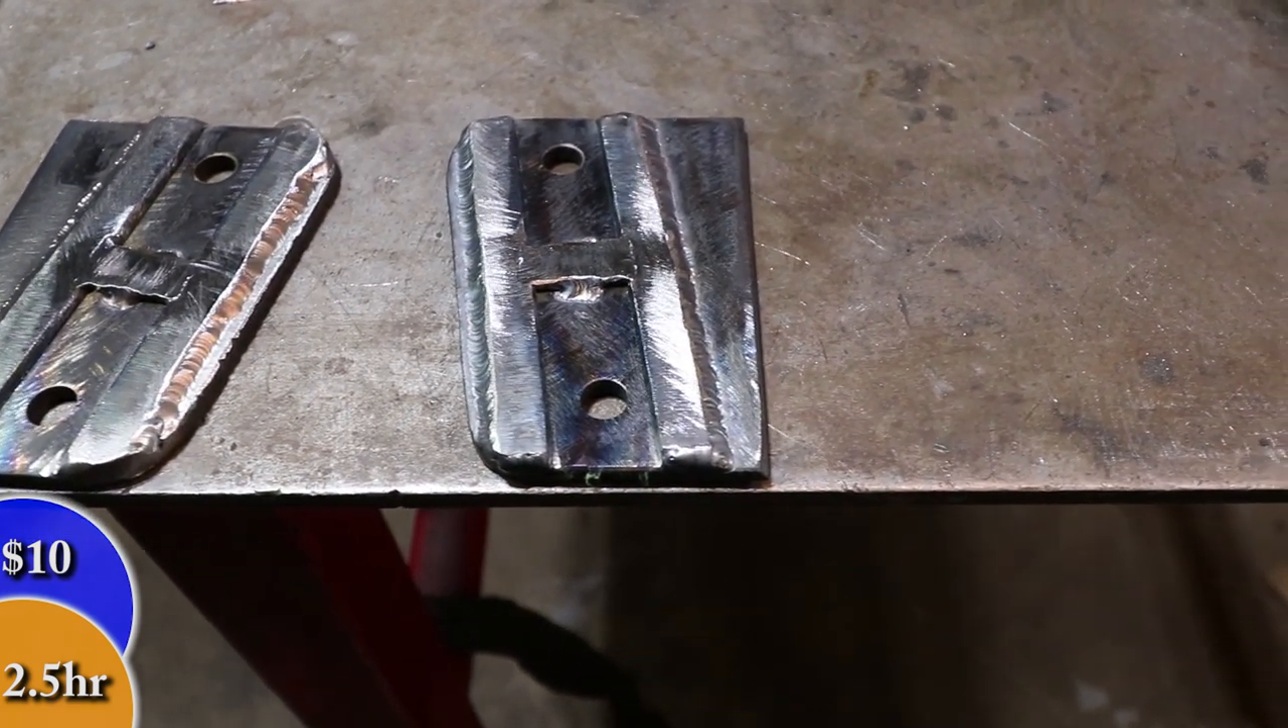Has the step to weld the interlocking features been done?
Yes.